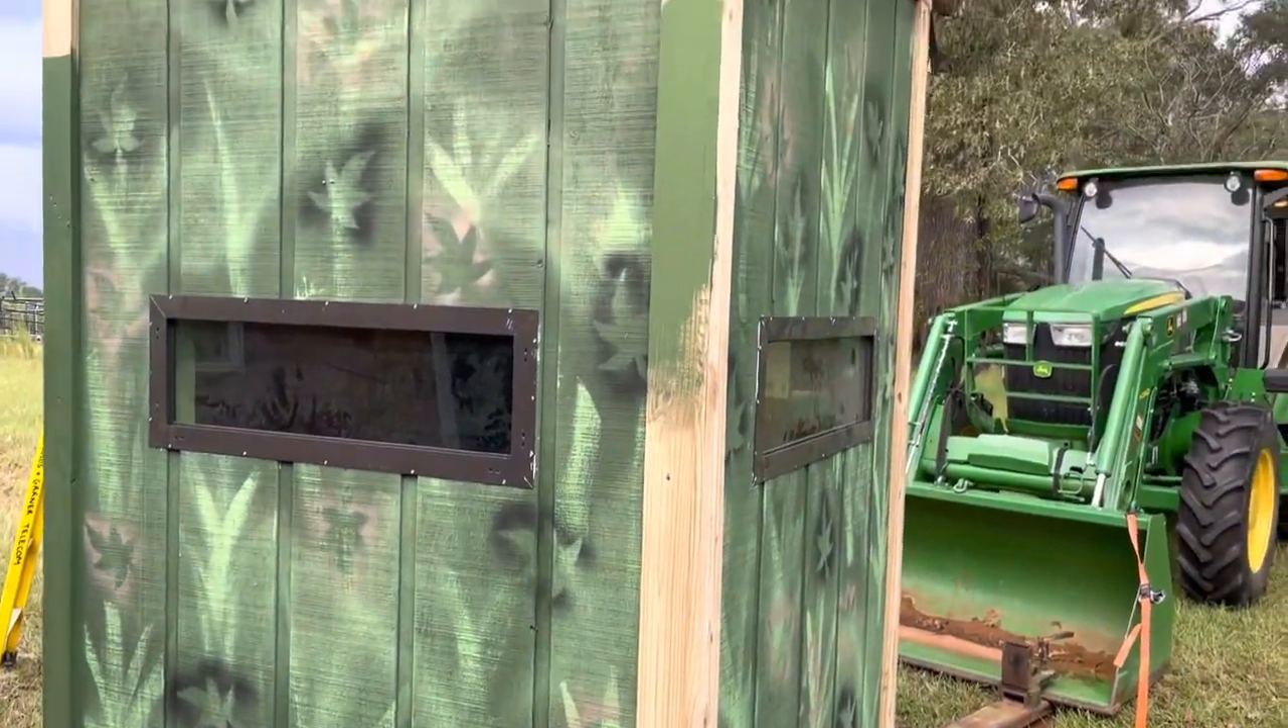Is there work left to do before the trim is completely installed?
No.